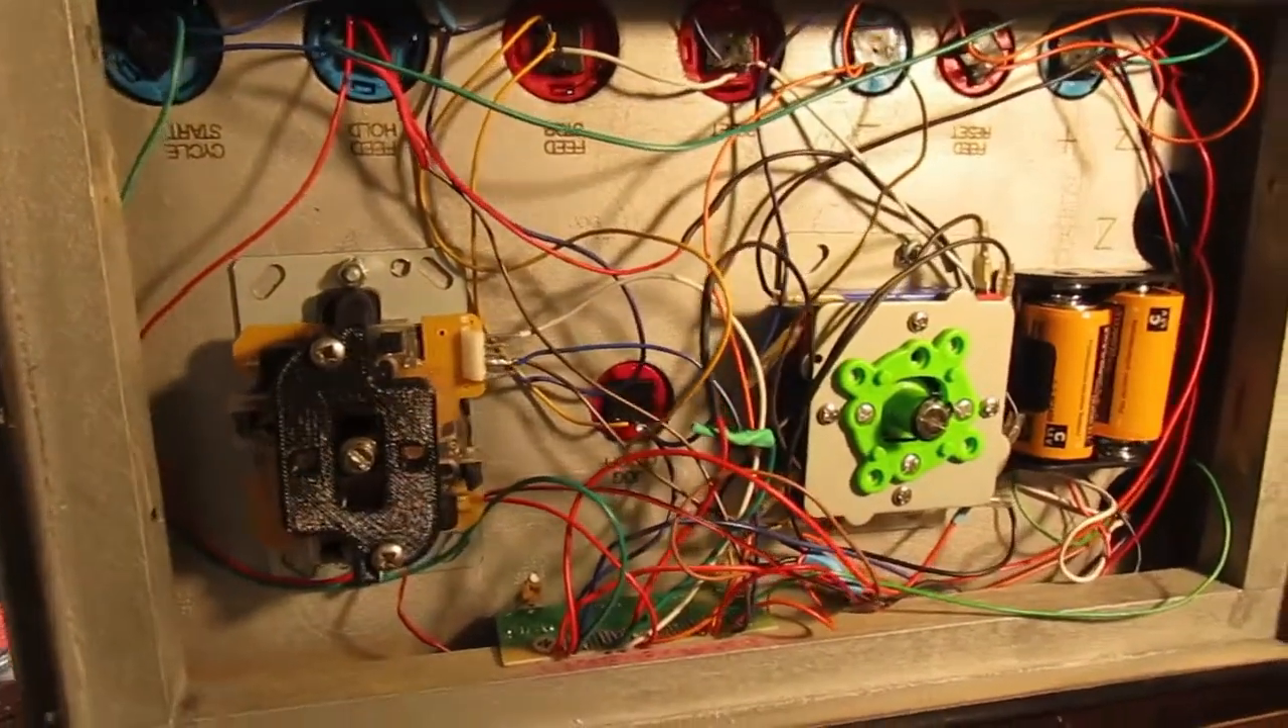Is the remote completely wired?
Yes.